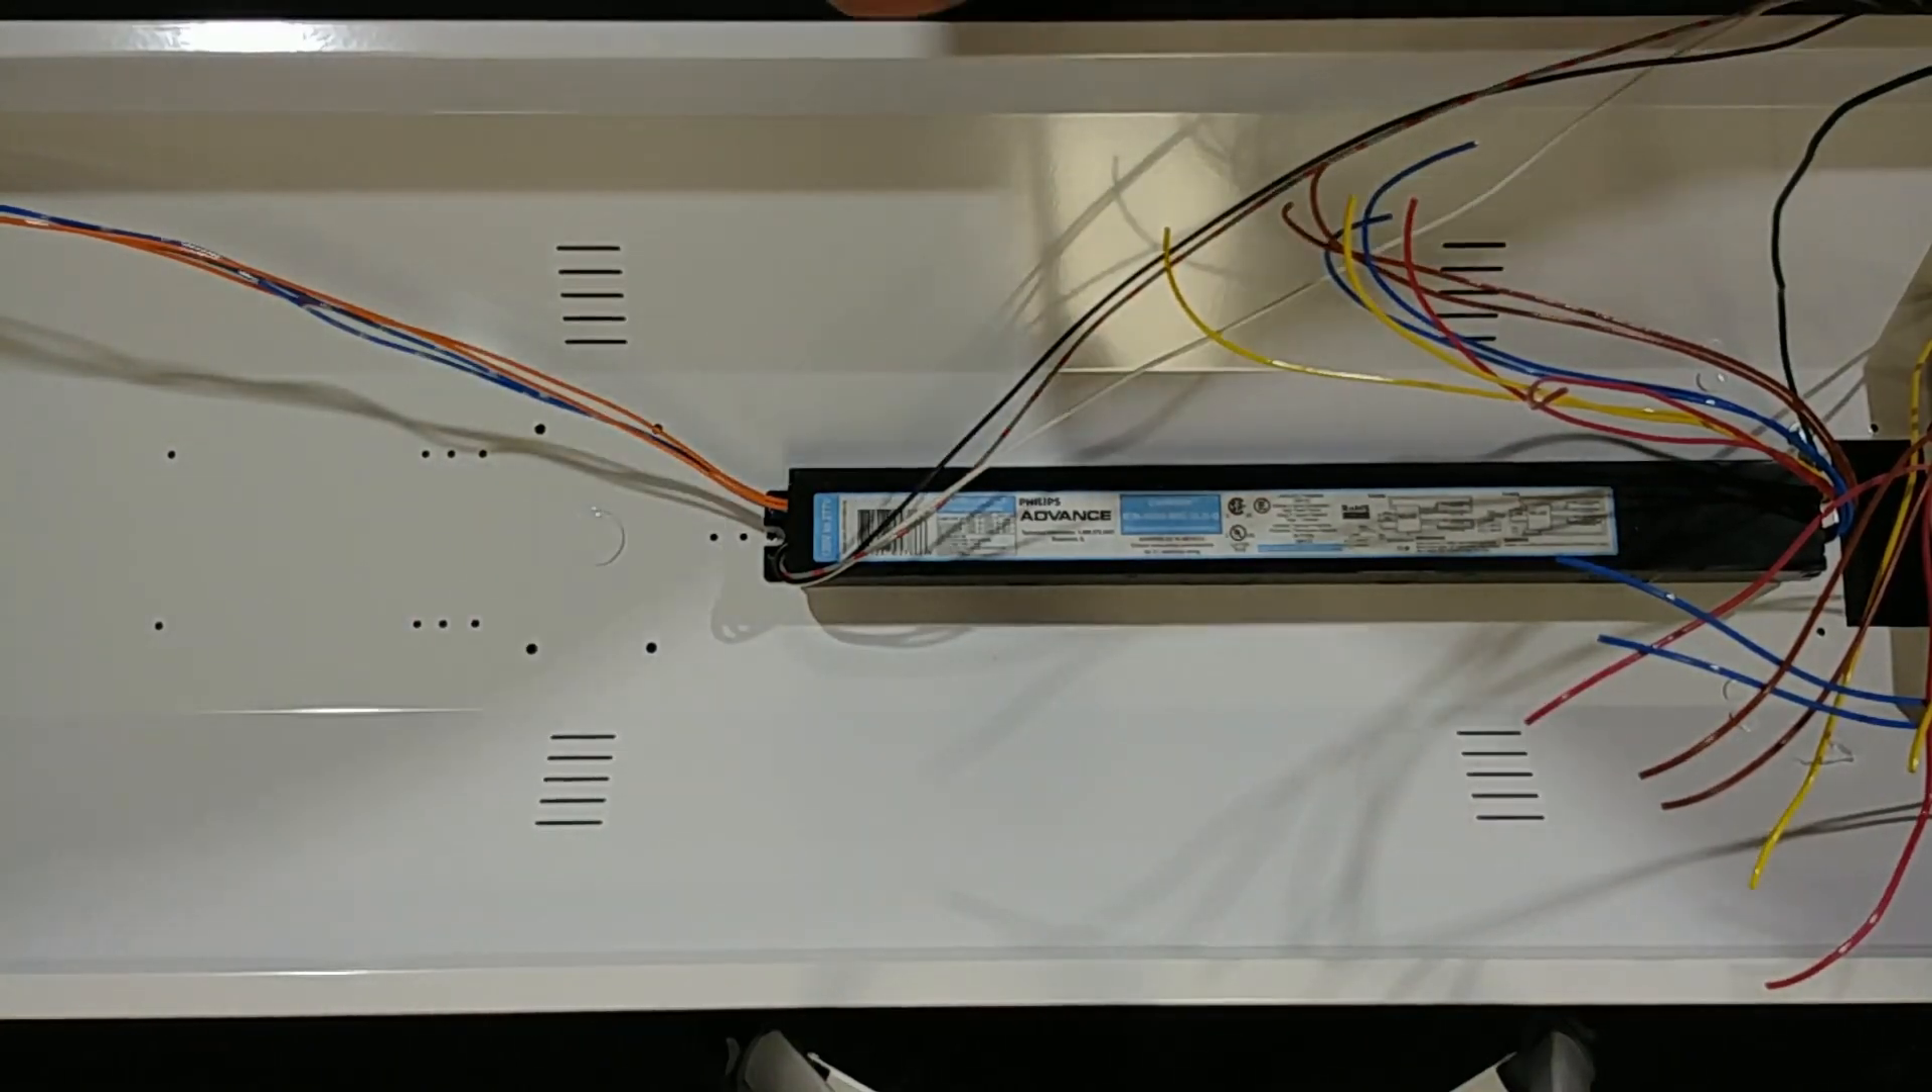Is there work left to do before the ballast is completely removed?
Yes.